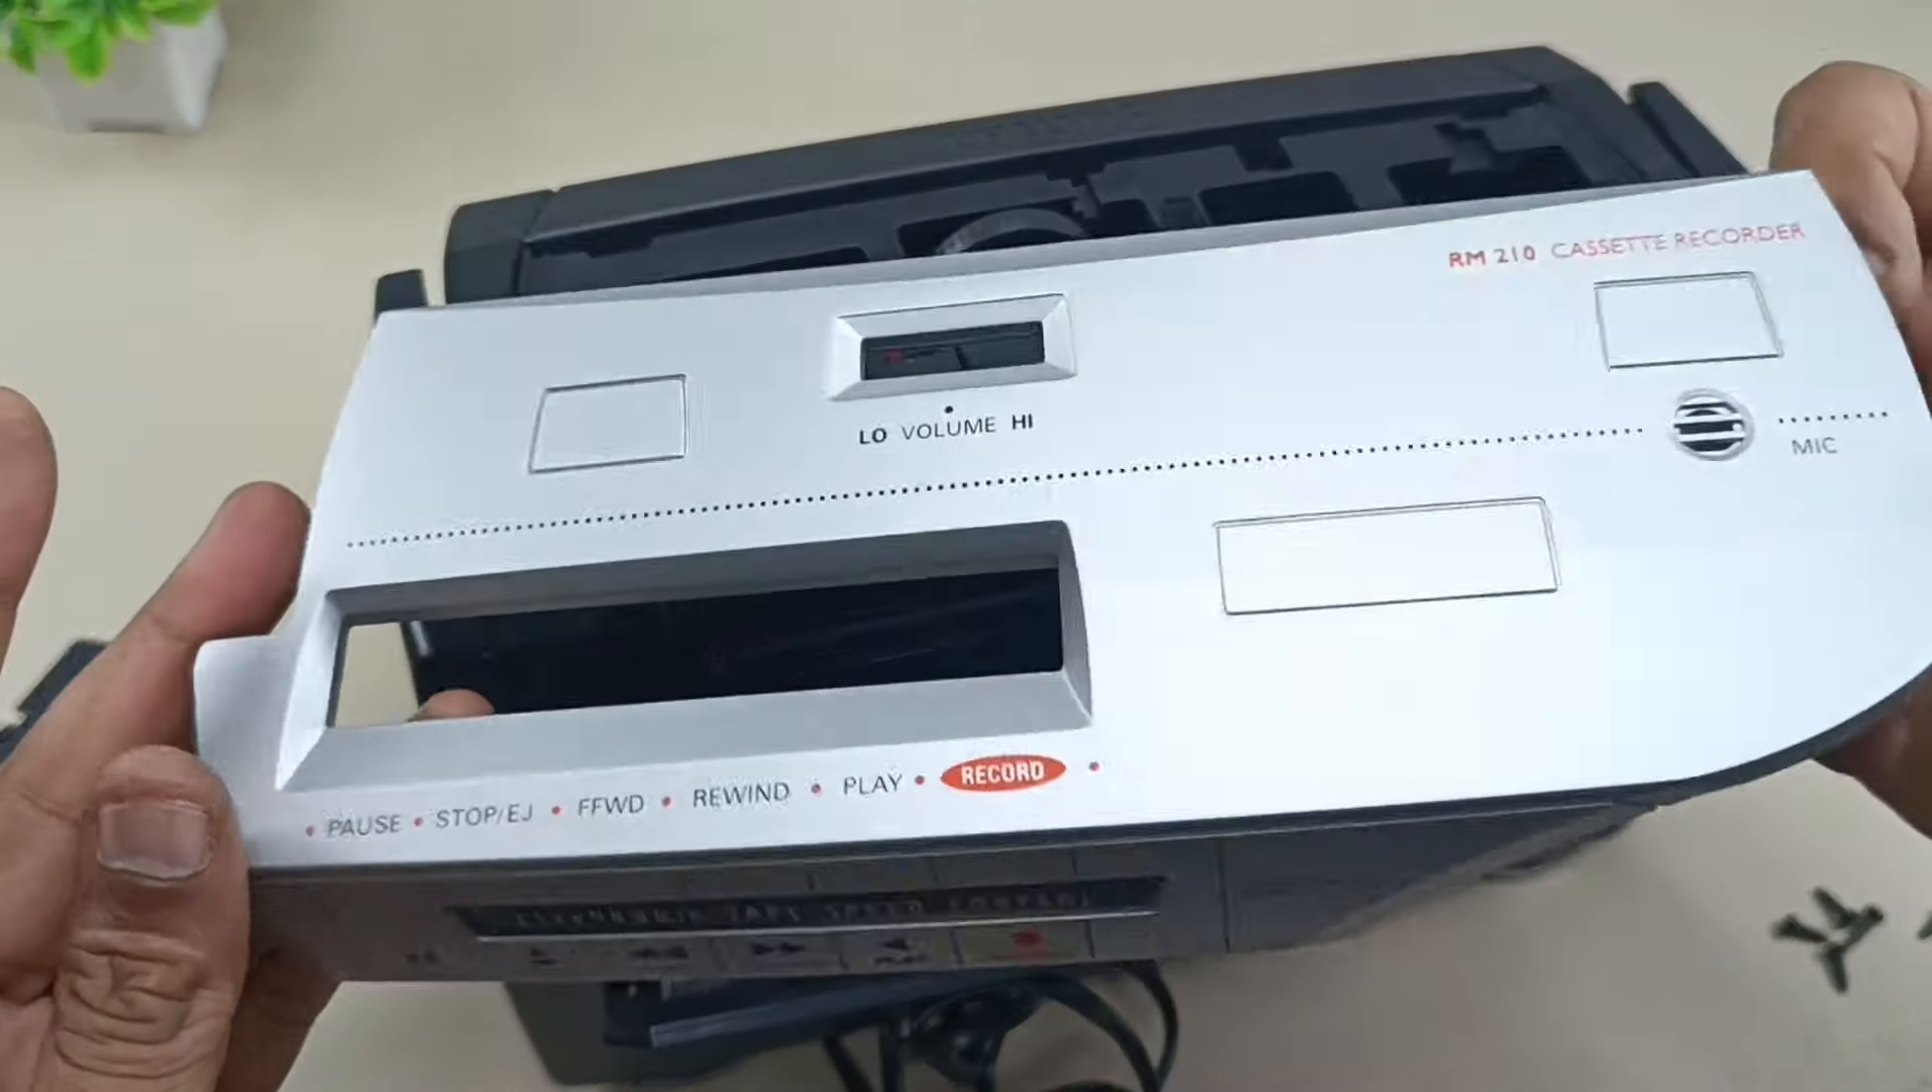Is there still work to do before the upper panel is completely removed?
No.